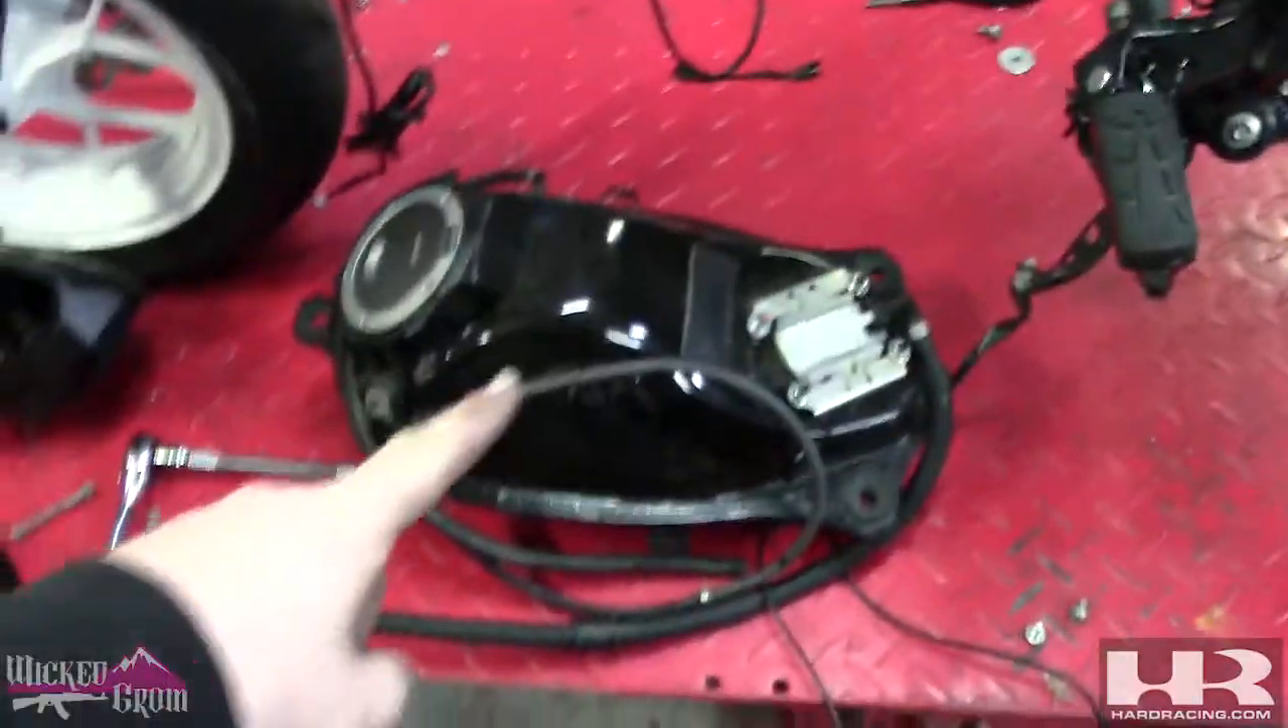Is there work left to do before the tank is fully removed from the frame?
No.